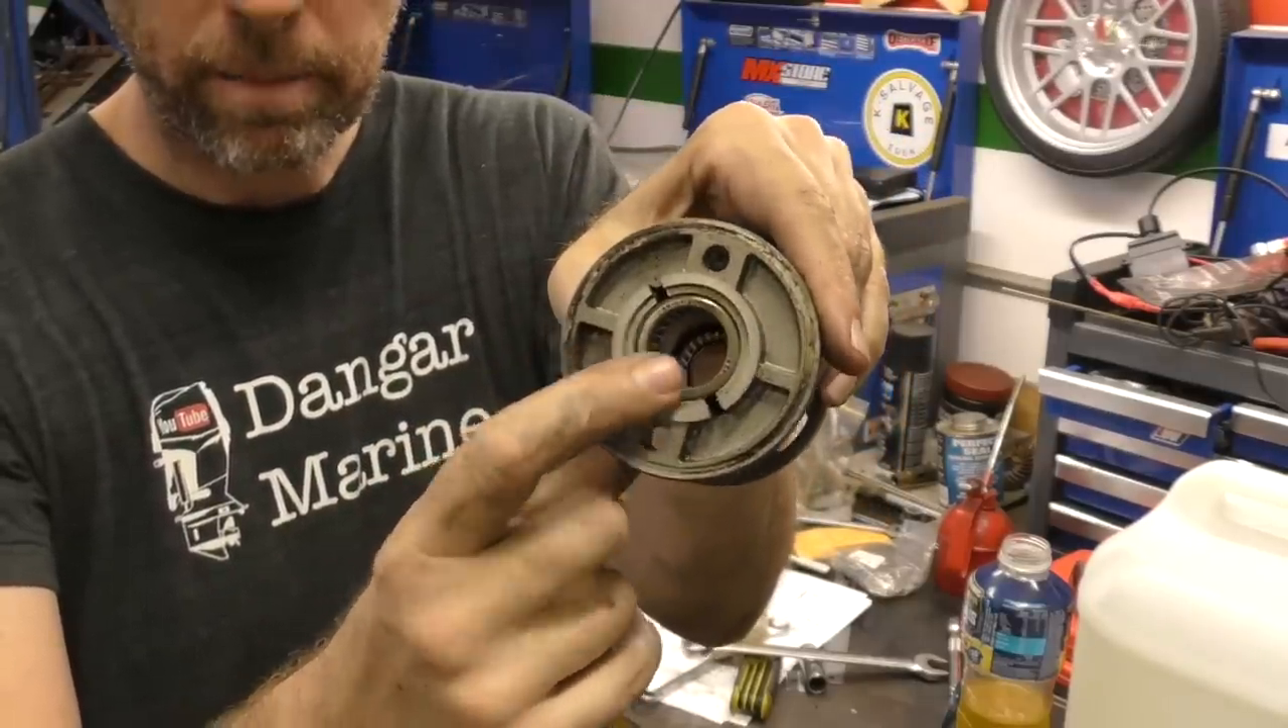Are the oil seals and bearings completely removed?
No.